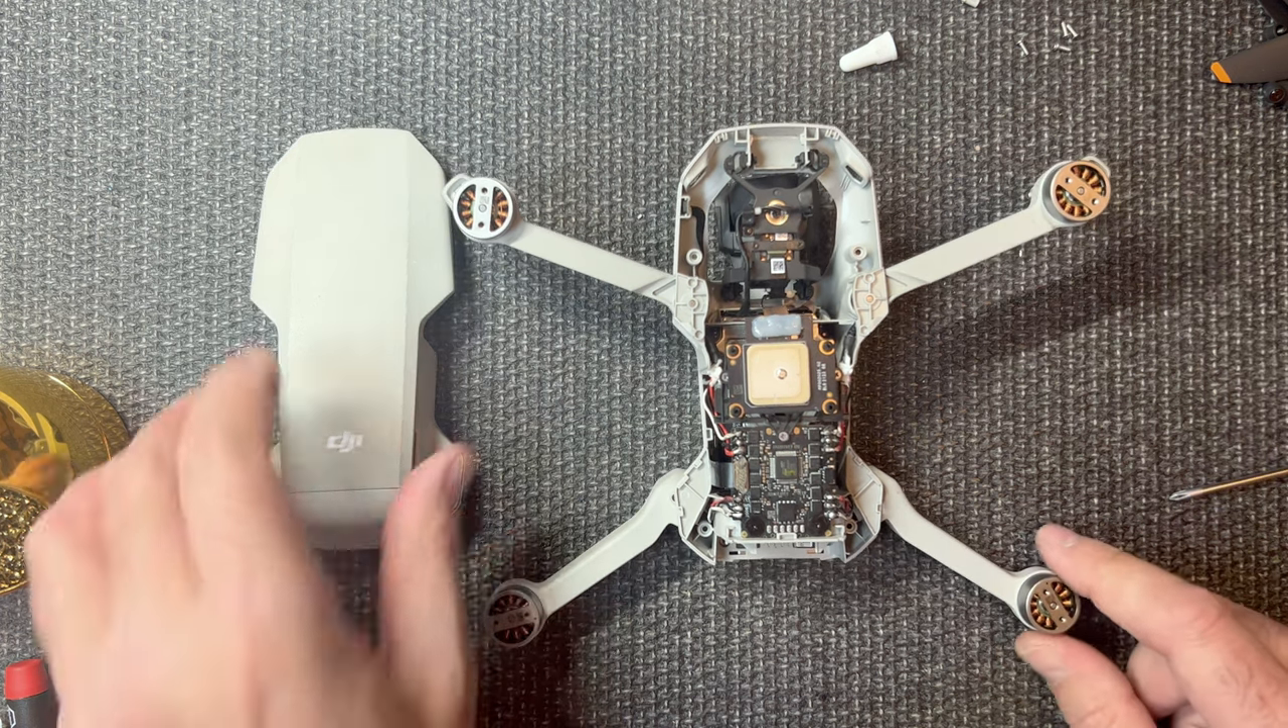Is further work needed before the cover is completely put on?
Yes.